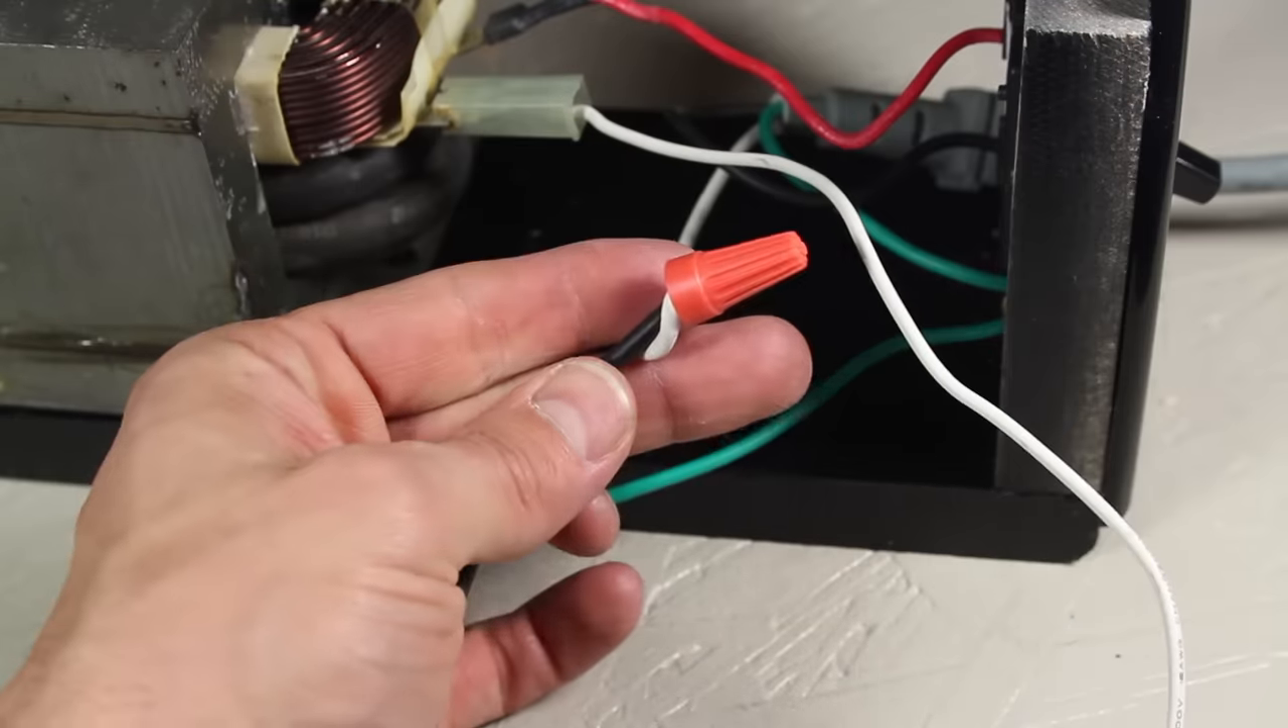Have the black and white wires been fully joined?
Yes.